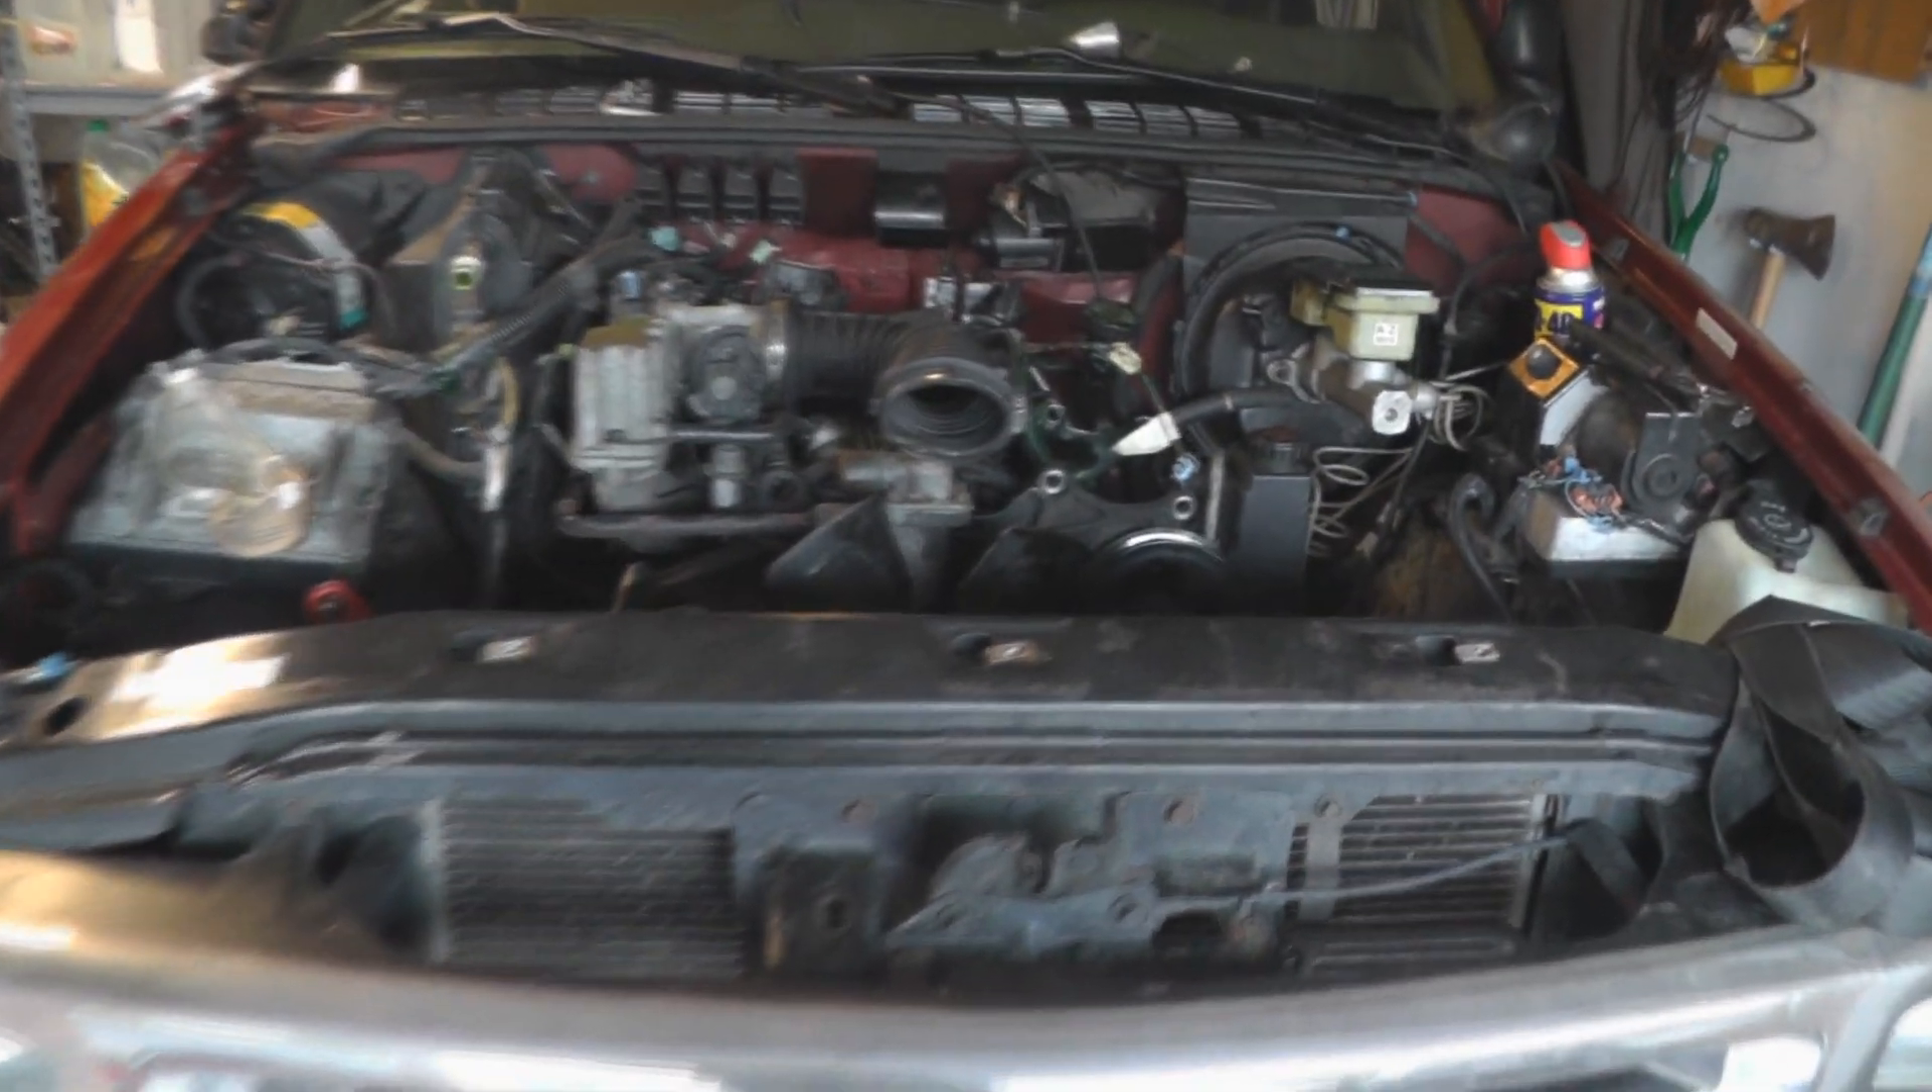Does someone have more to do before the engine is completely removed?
Yes.